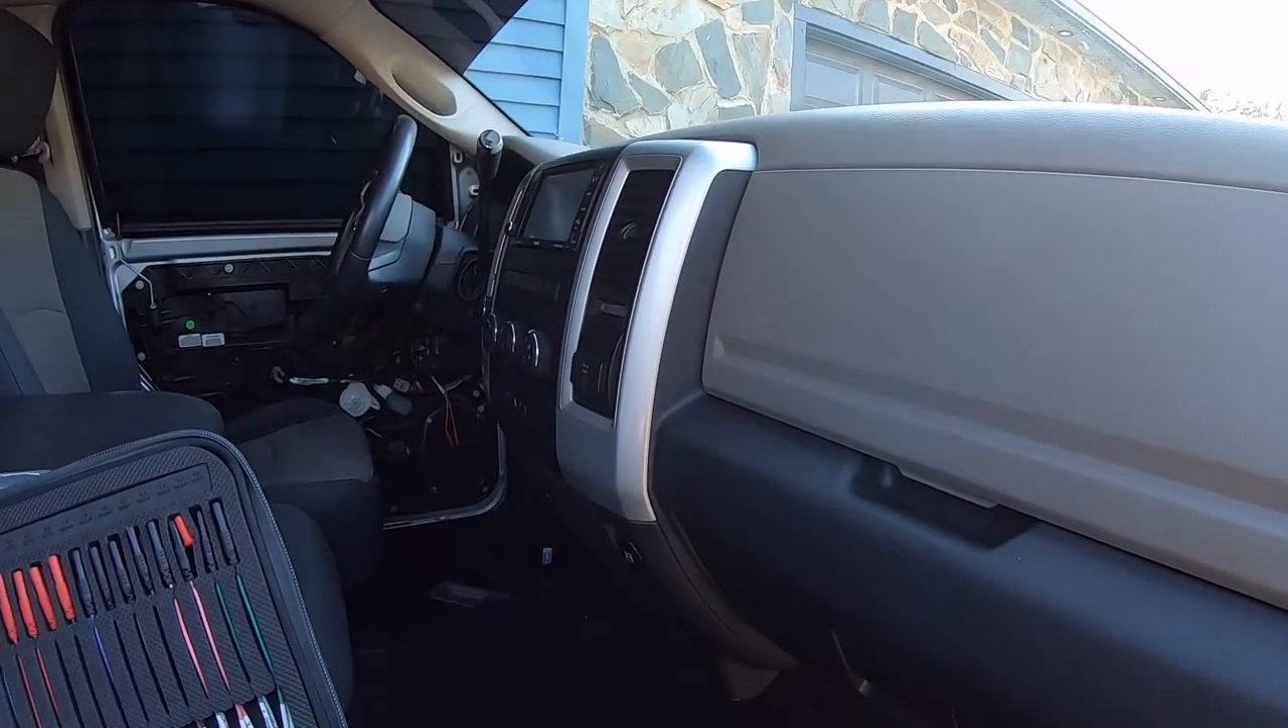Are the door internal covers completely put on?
No.